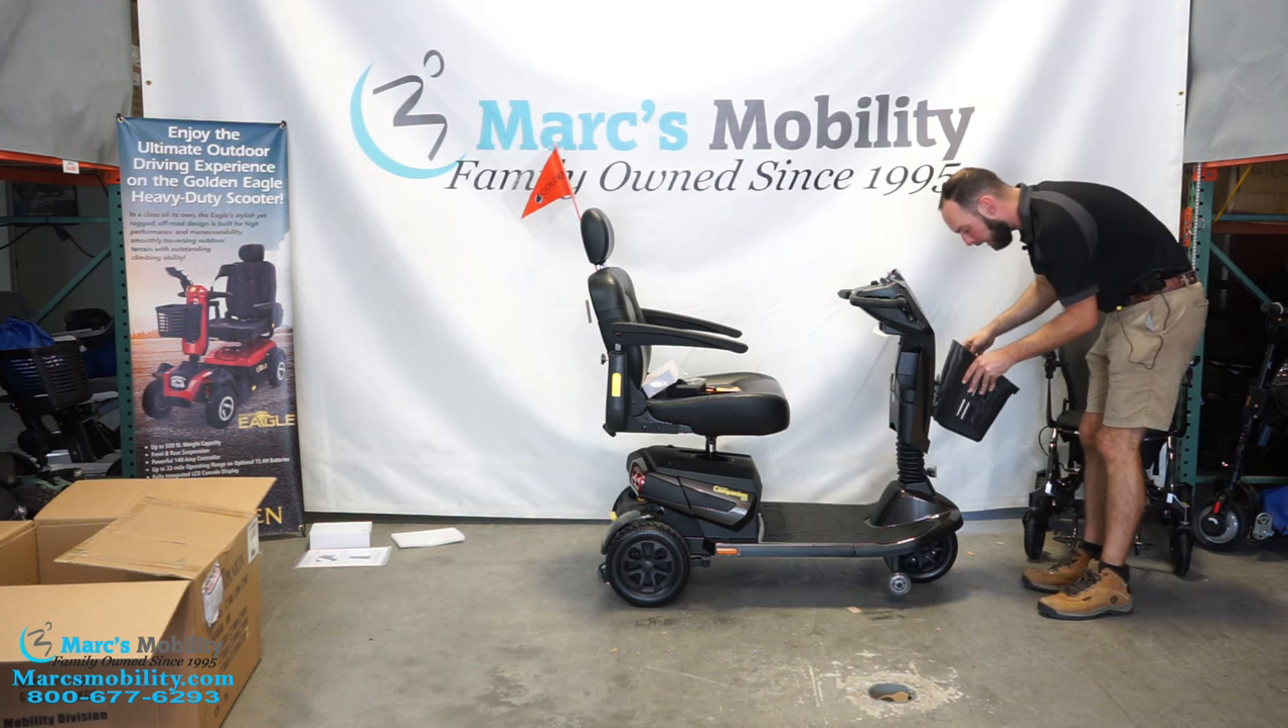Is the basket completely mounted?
No.